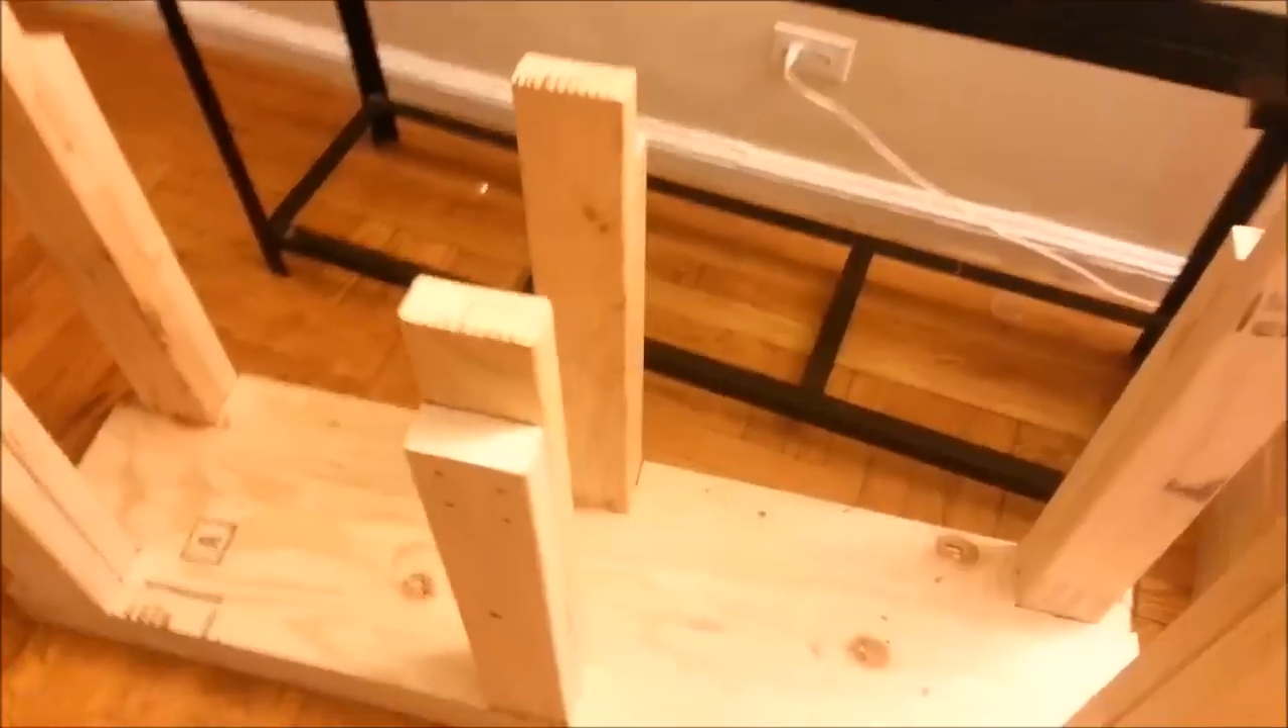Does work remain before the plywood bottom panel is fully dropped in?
No.